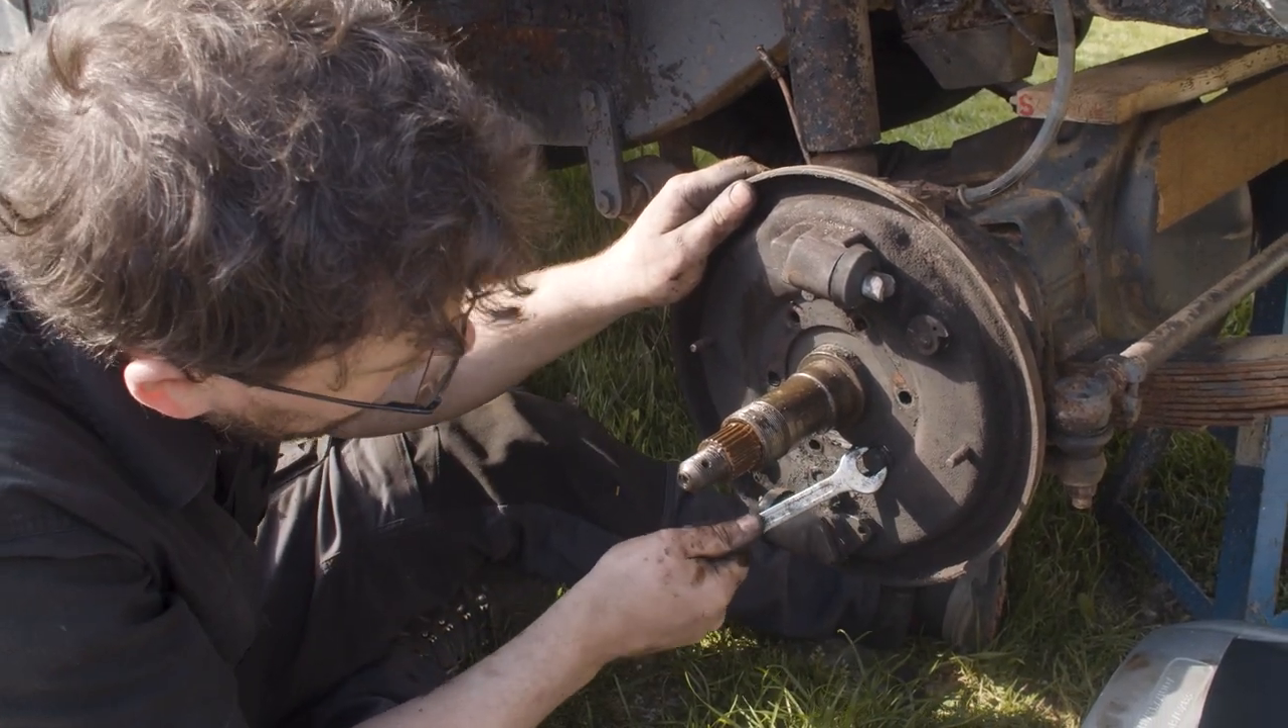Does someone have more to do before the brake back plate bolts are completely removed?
Yes.